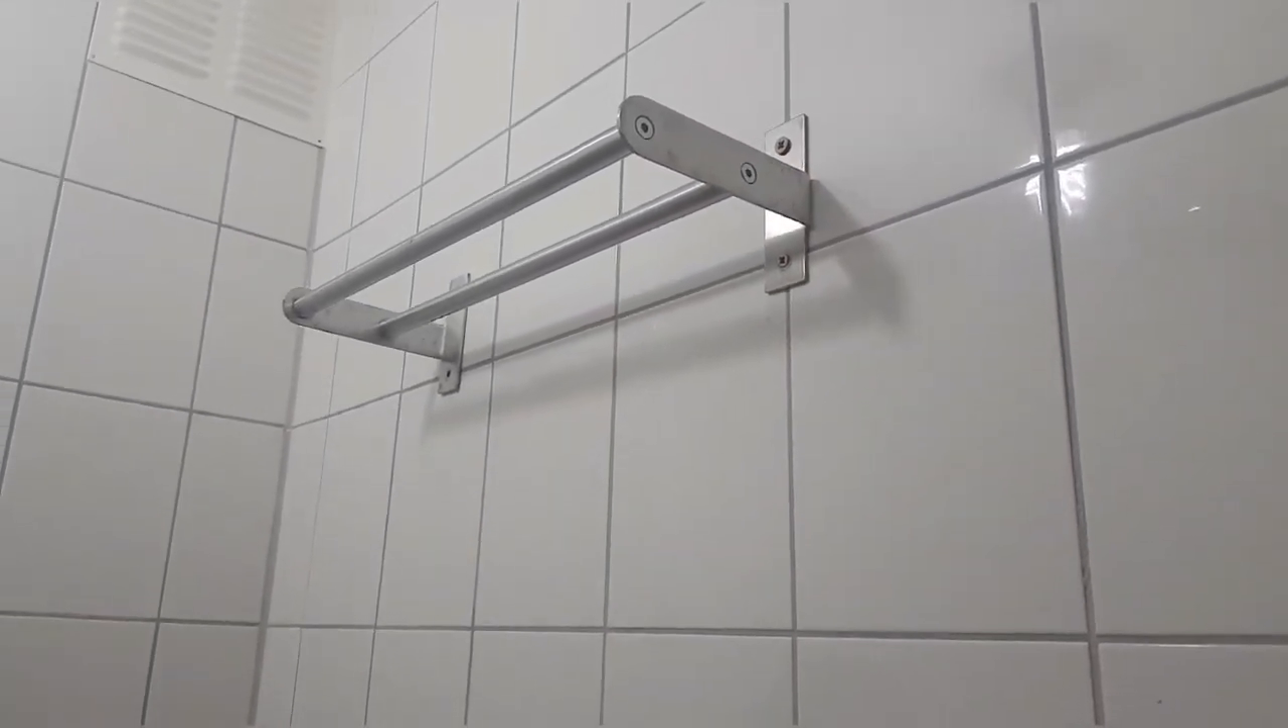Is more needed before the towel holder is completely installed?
No.